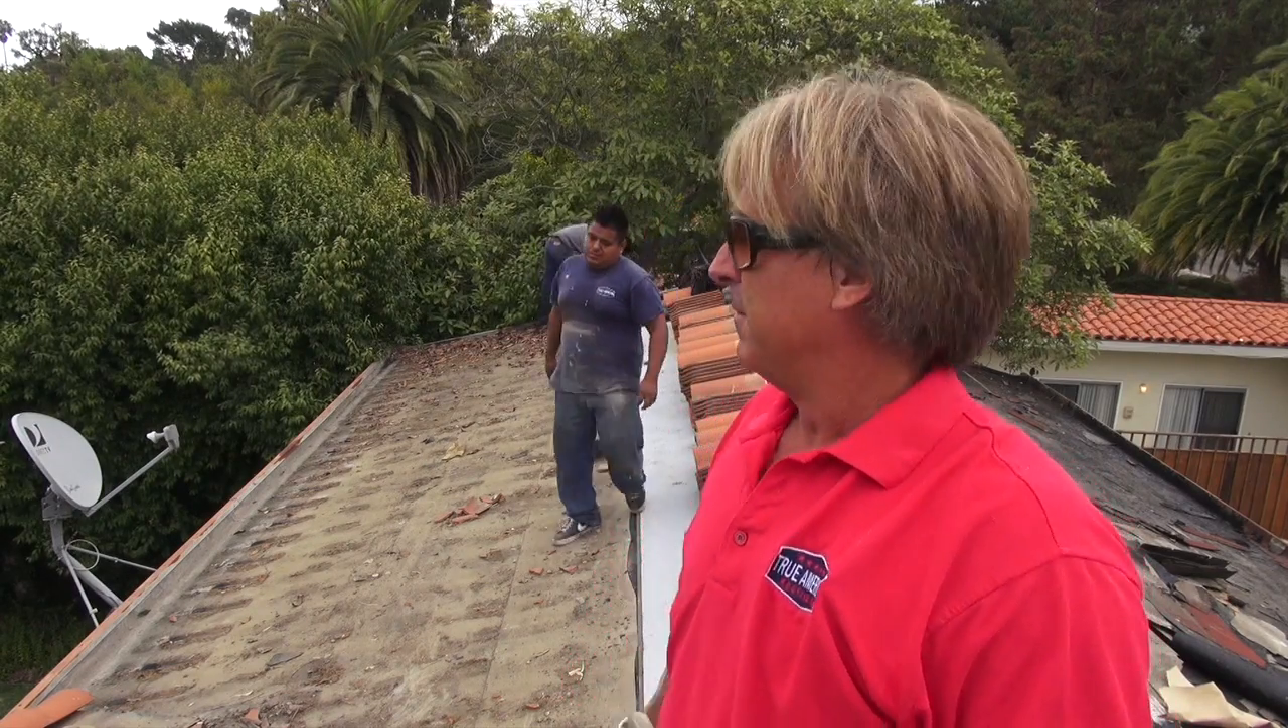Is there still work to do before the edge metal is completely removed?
Yes.